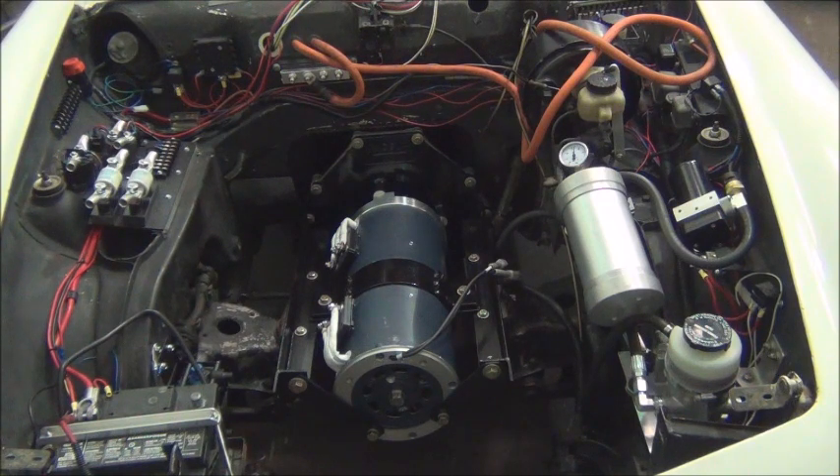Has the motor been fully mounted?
Yes.